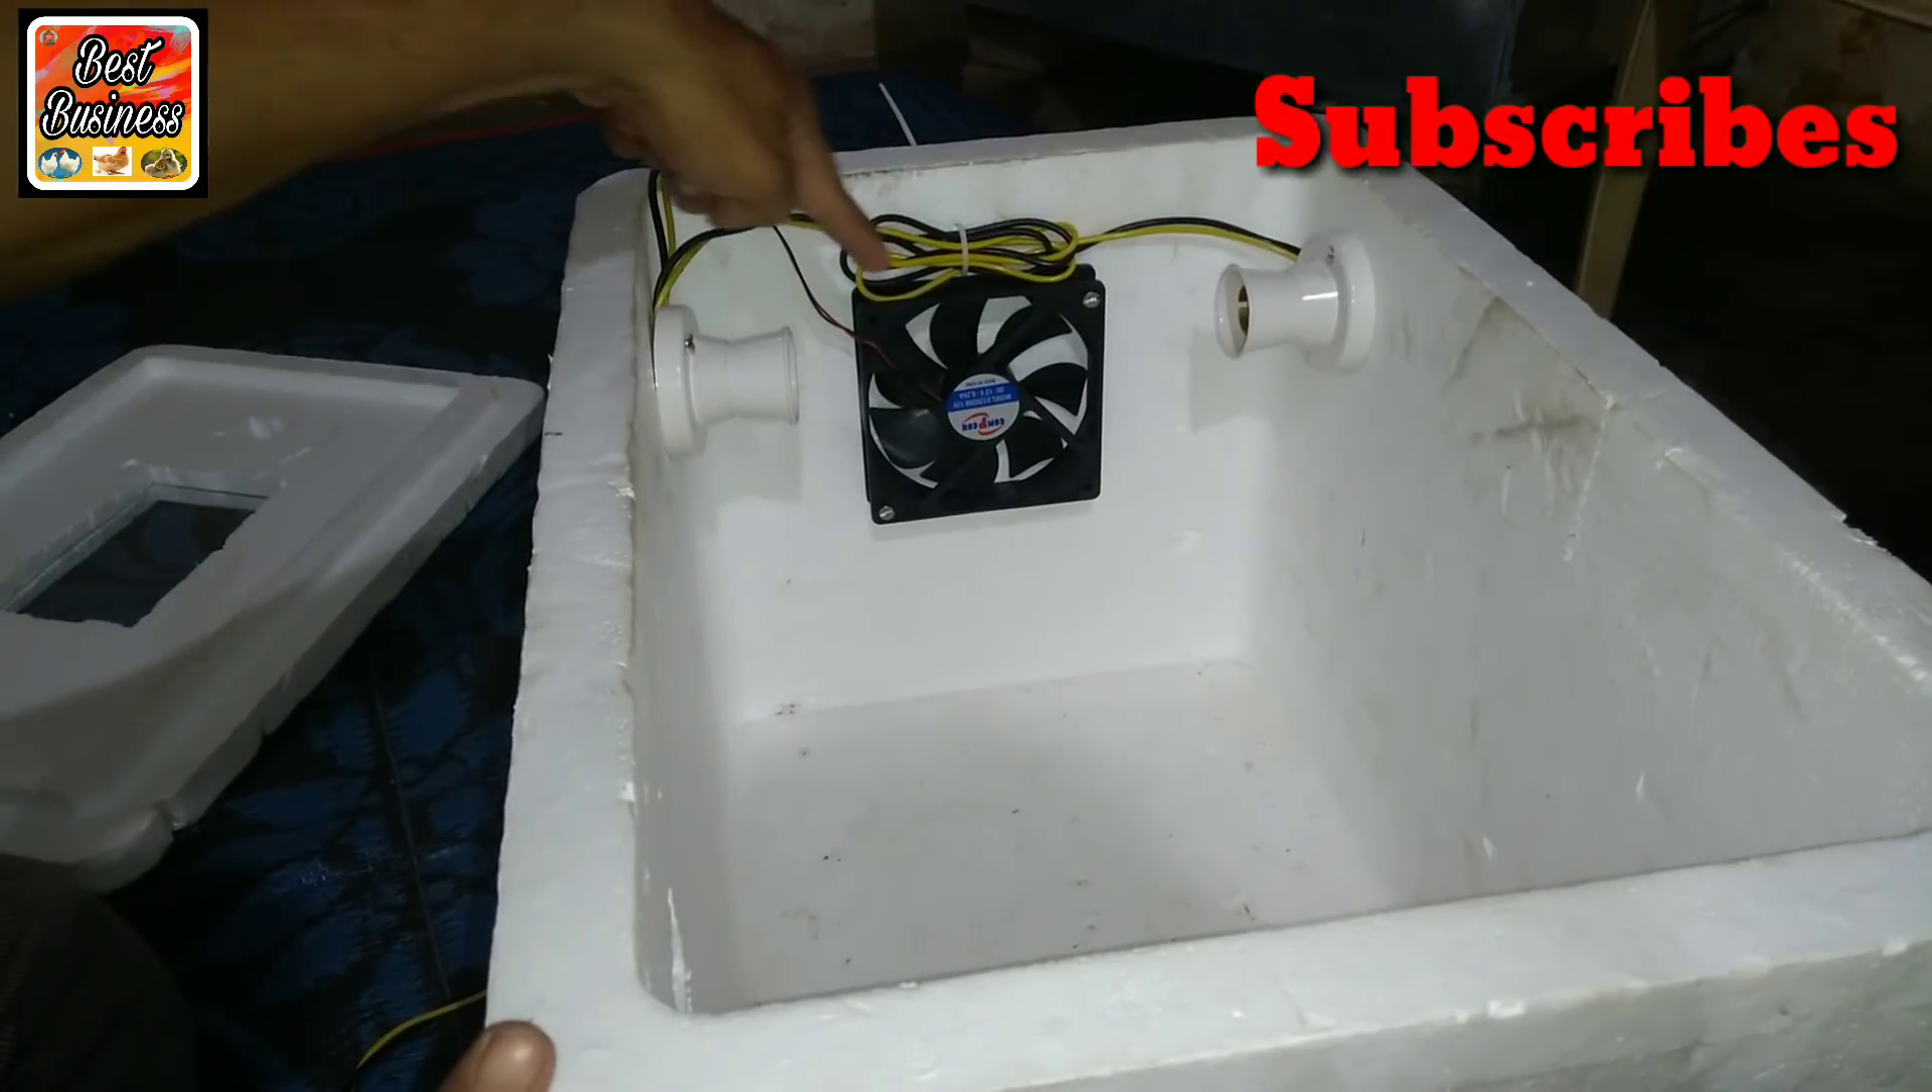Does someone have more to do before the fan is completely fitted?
No.